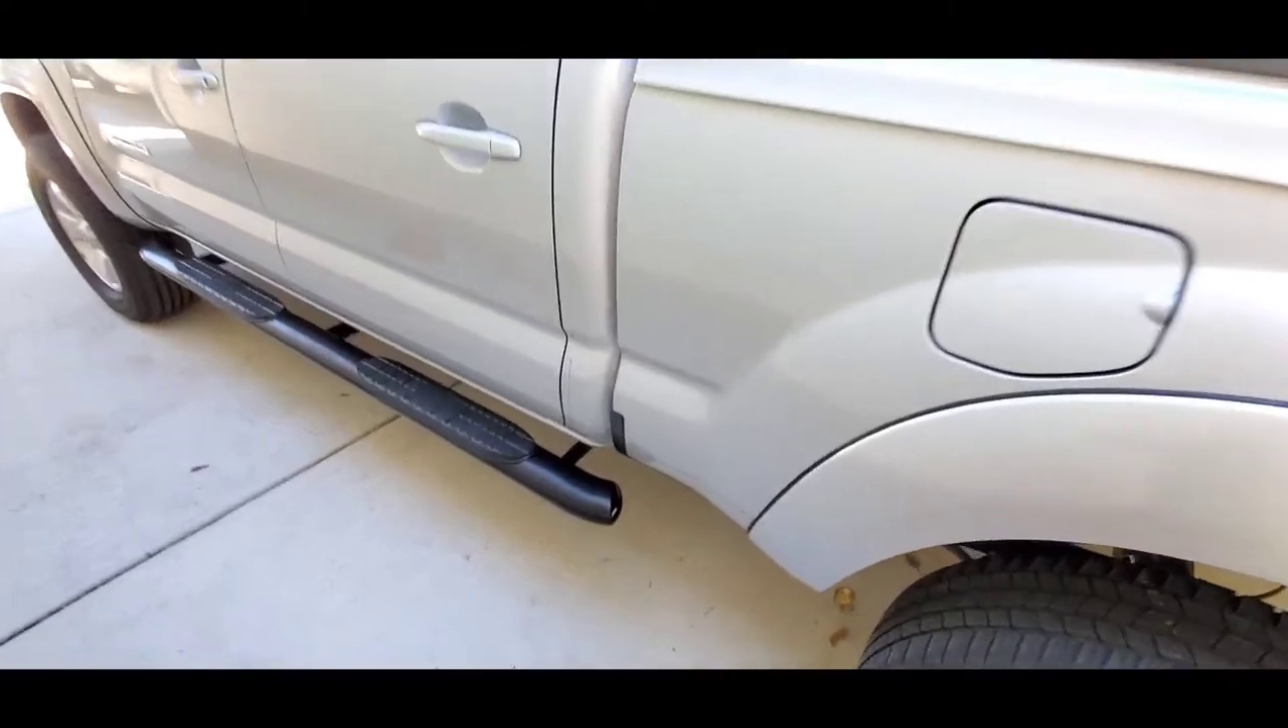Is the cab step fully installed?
Yes.